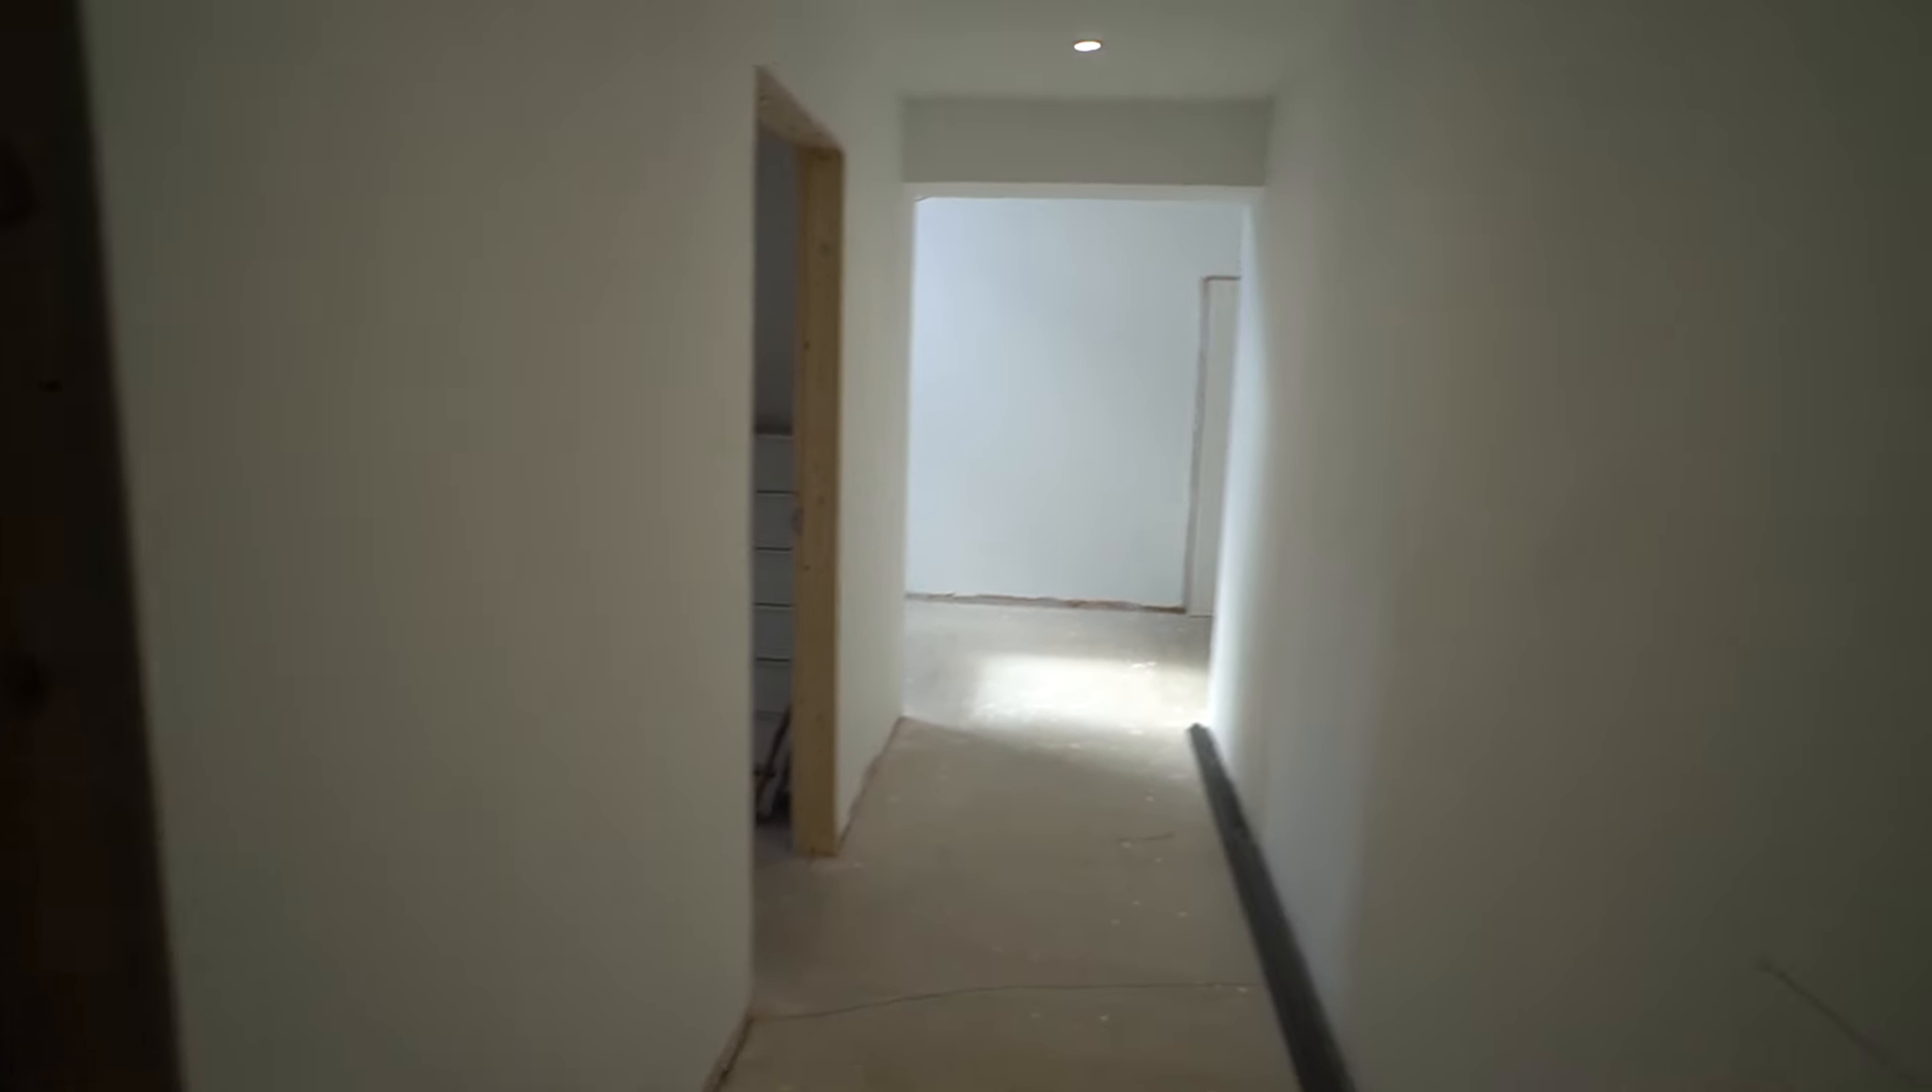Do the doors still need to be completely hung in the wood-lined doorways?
Yes.